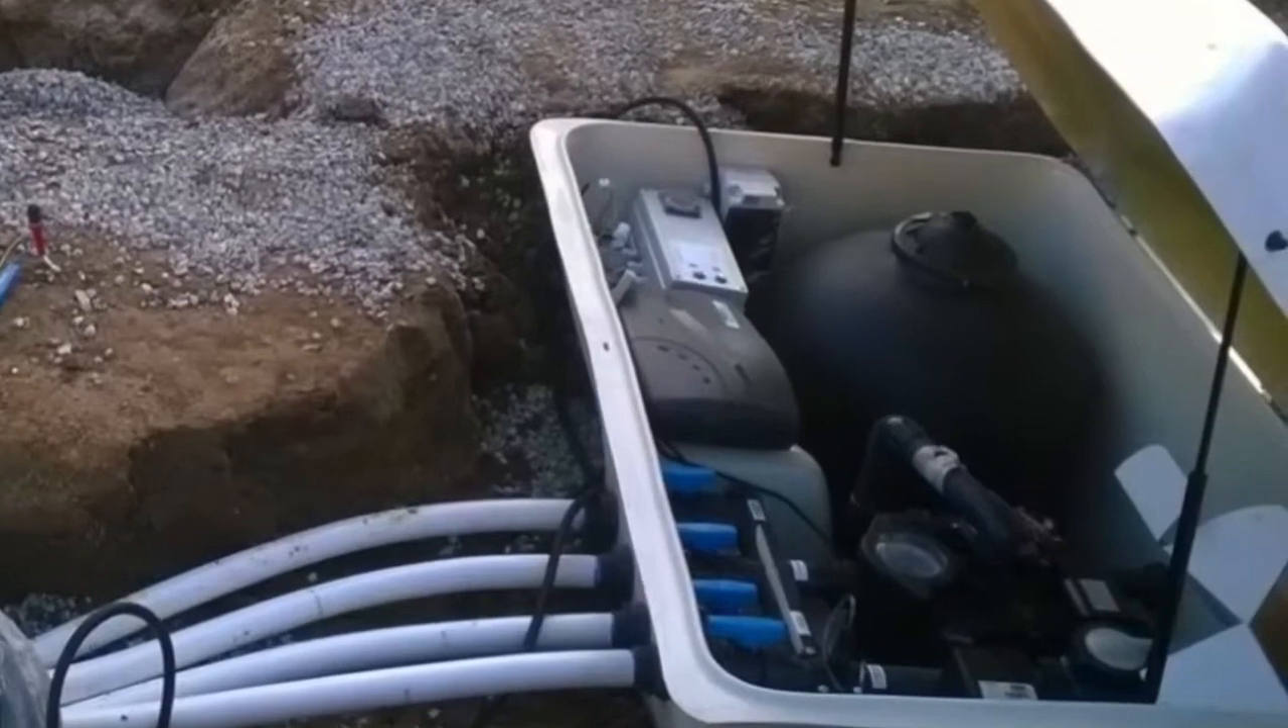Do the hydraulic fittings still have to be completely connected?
No.